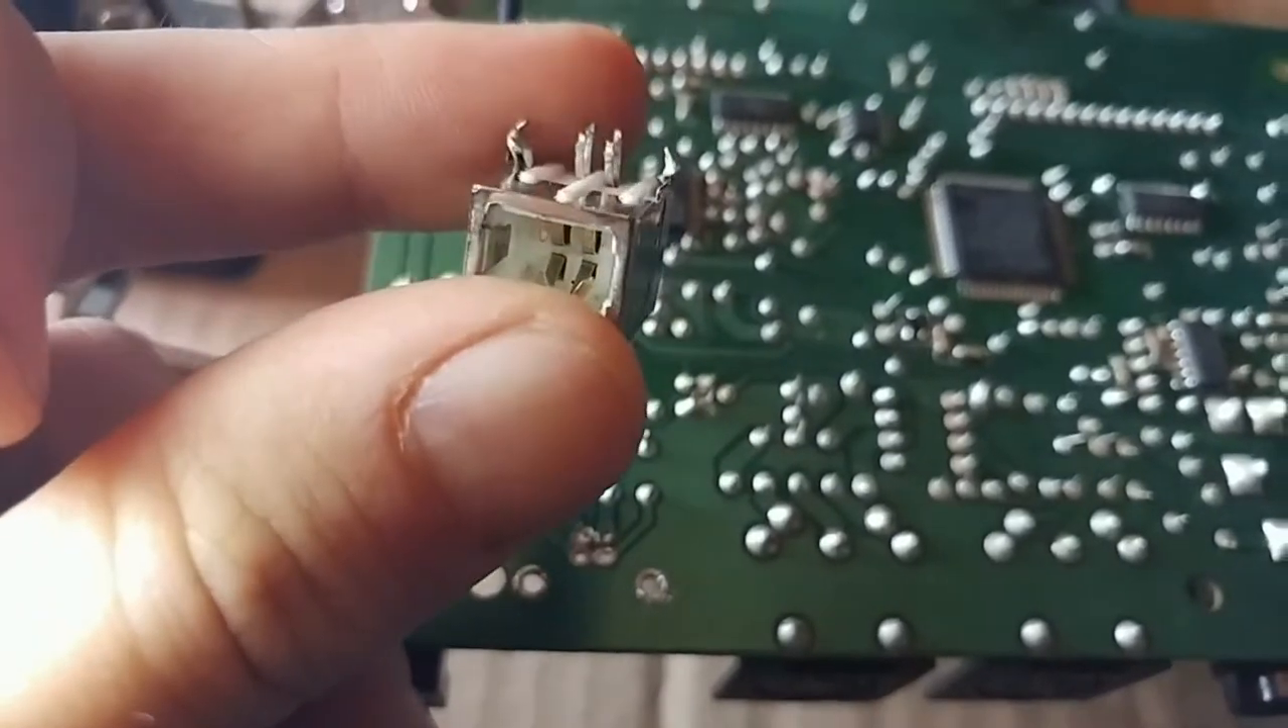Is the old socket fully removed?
Yes.